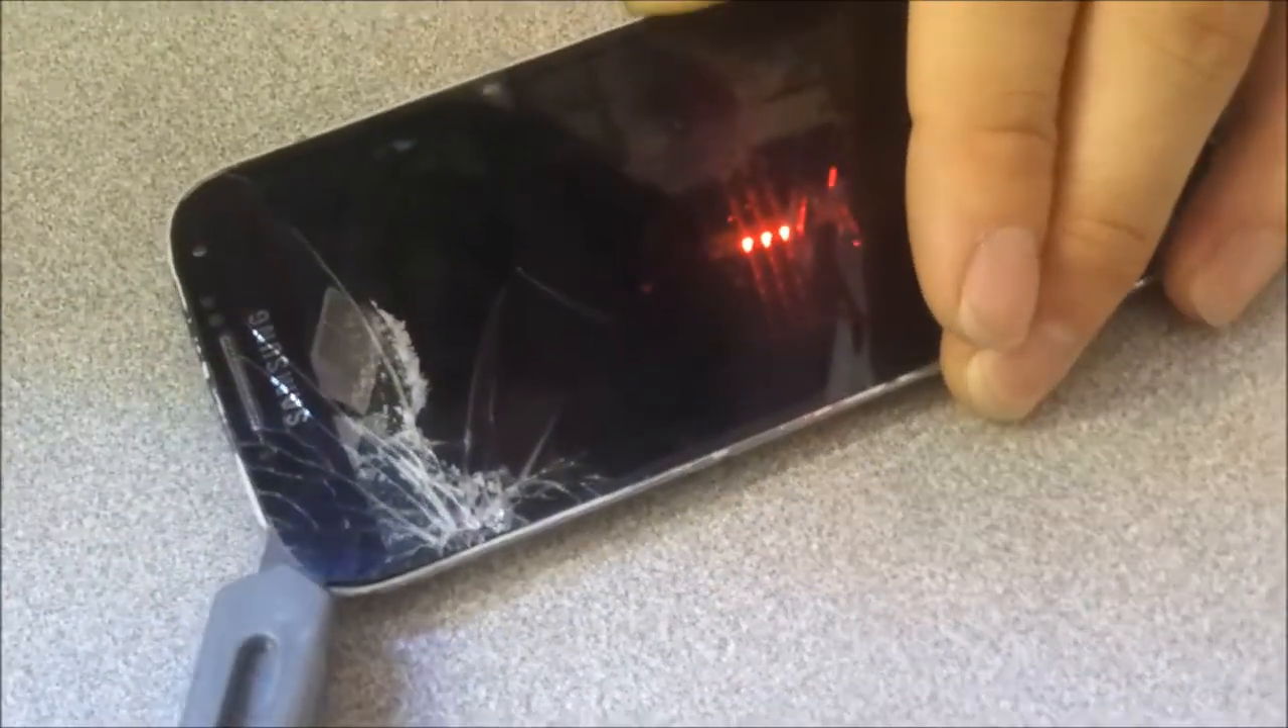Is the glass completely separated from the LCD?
No.